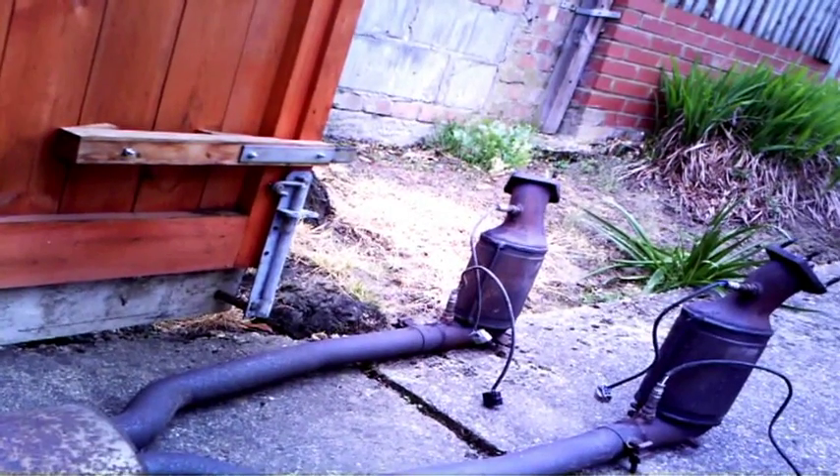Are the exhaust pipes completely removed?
Yes.